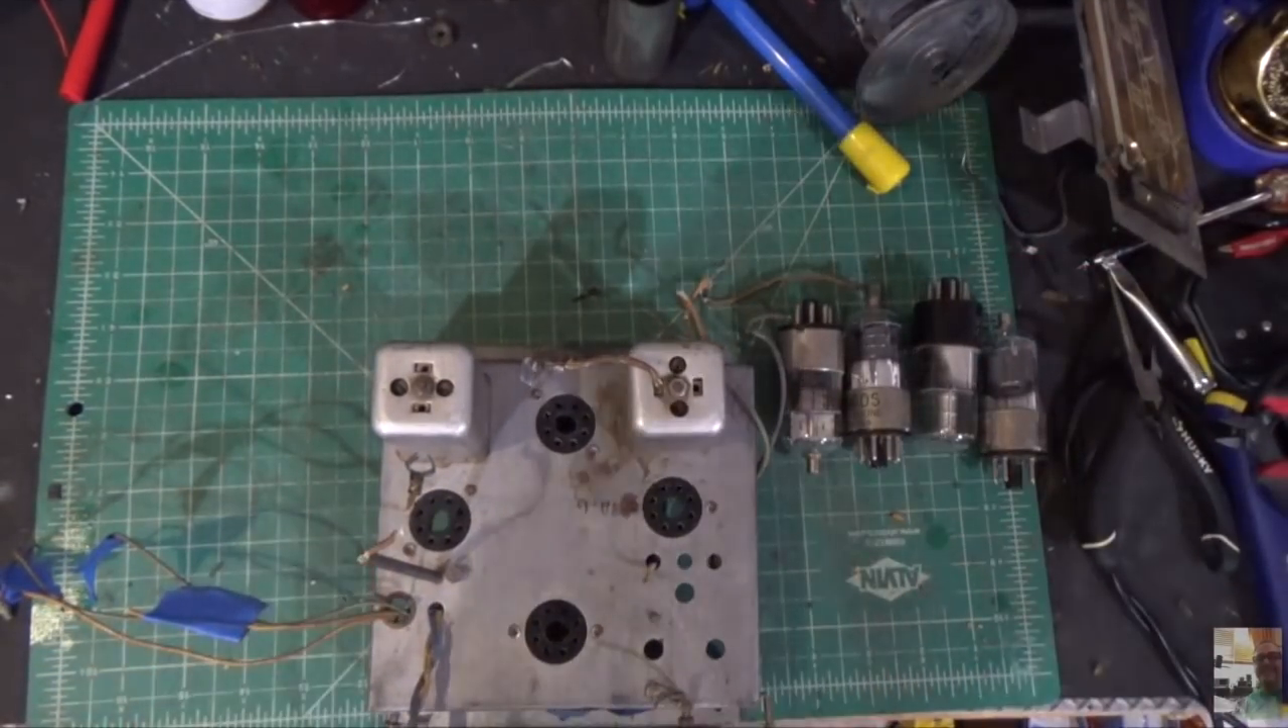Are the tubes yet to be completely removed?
No.